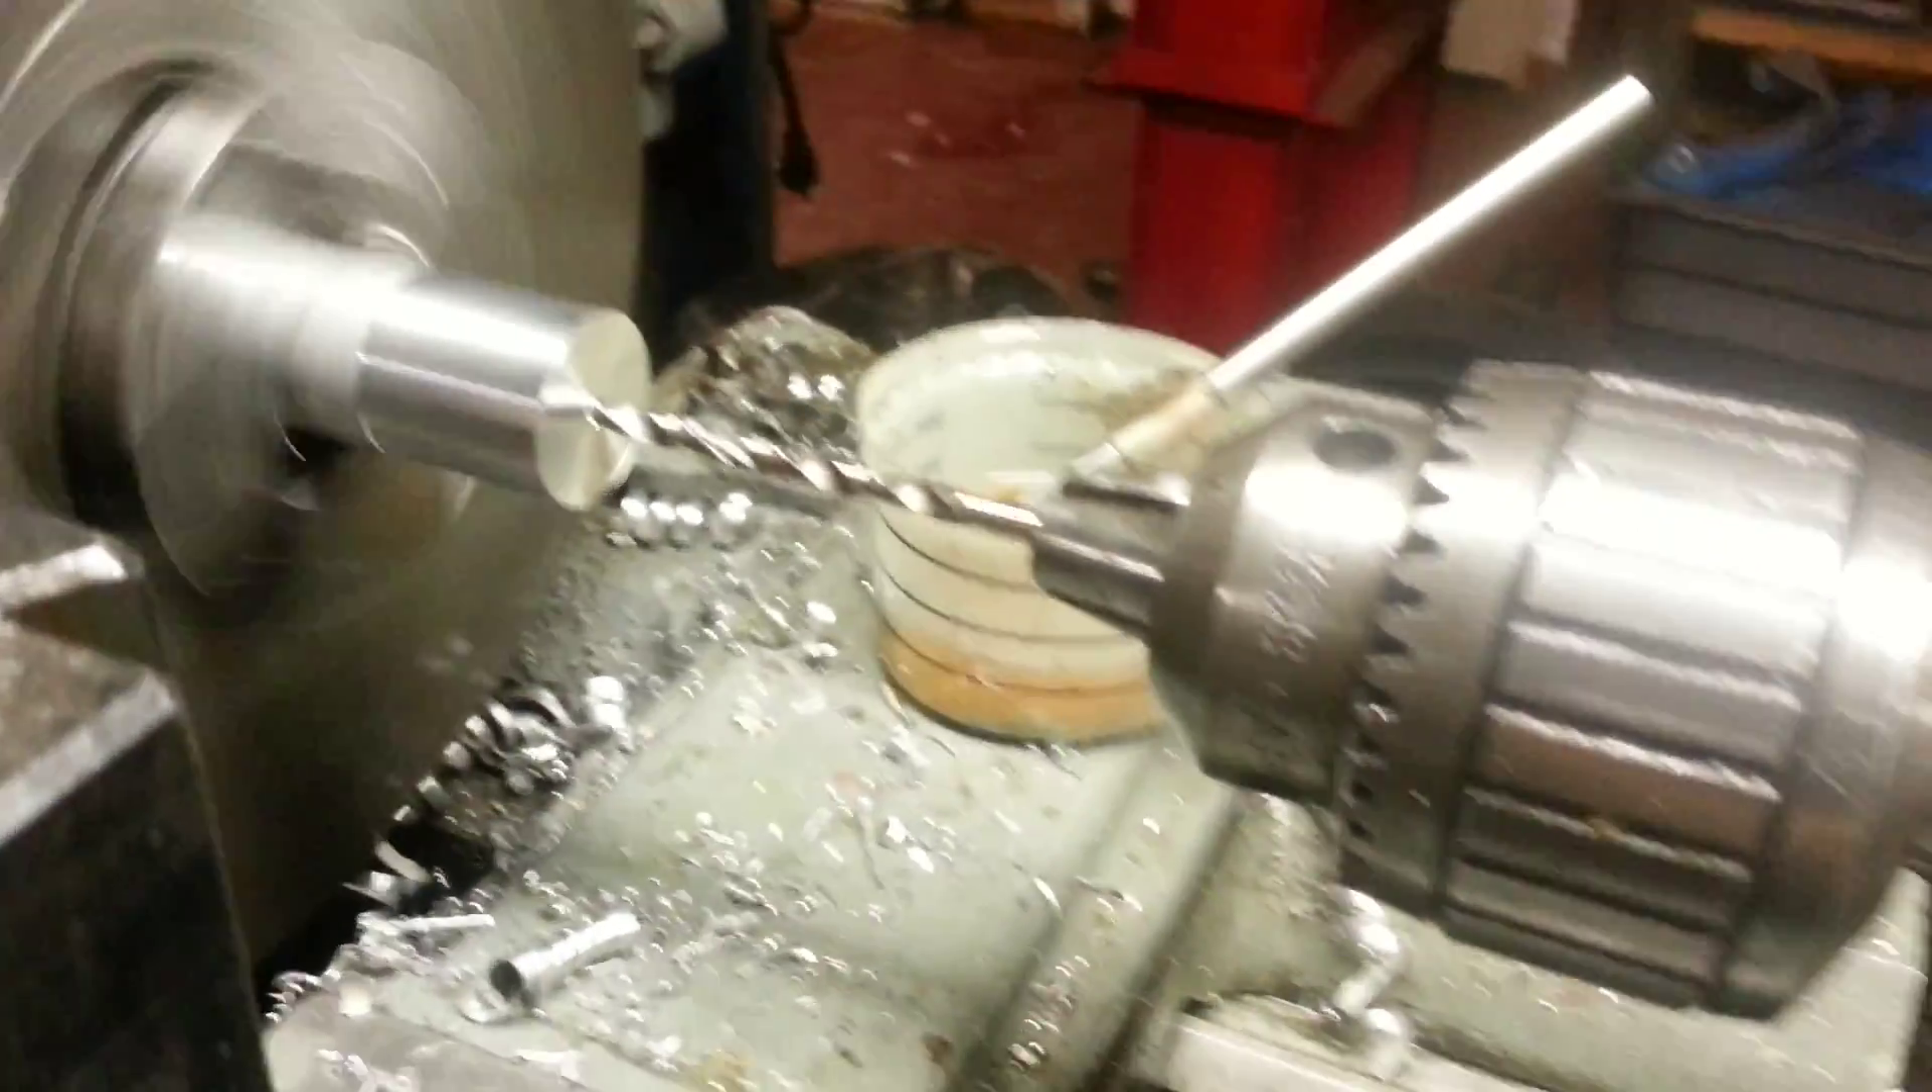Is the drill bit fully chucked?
Yes.